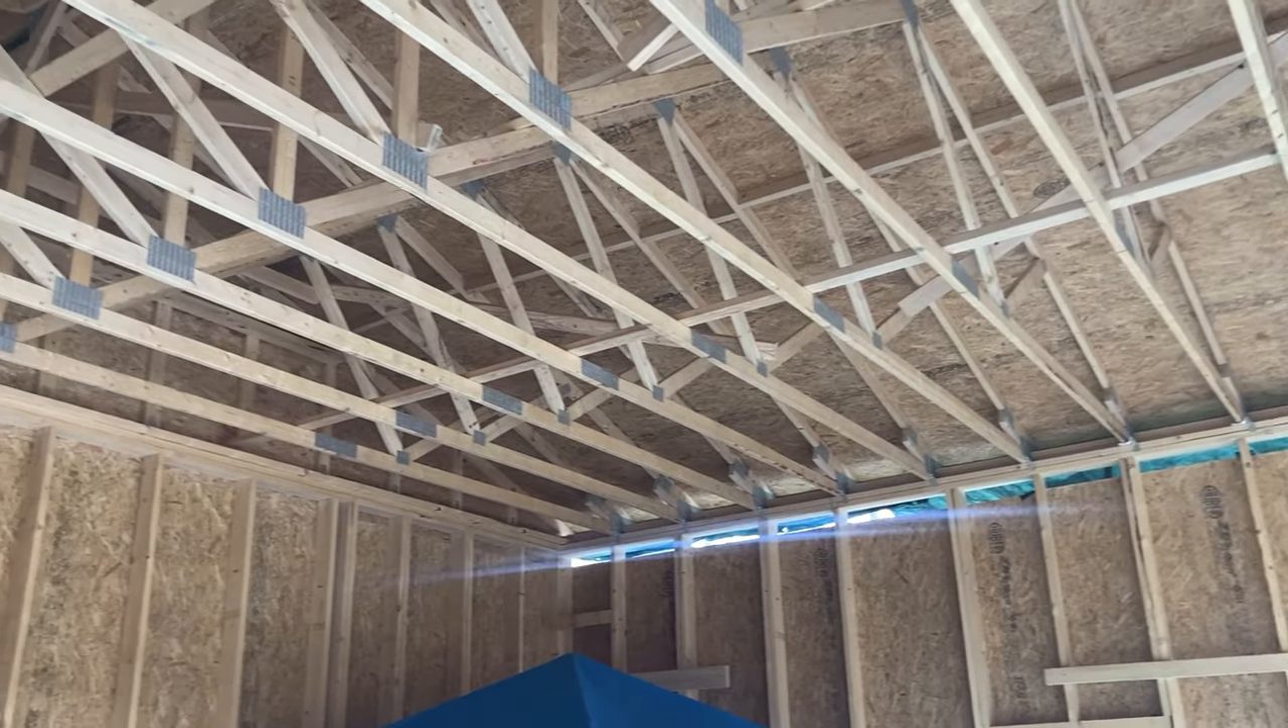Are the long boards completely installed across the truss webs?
Yes.